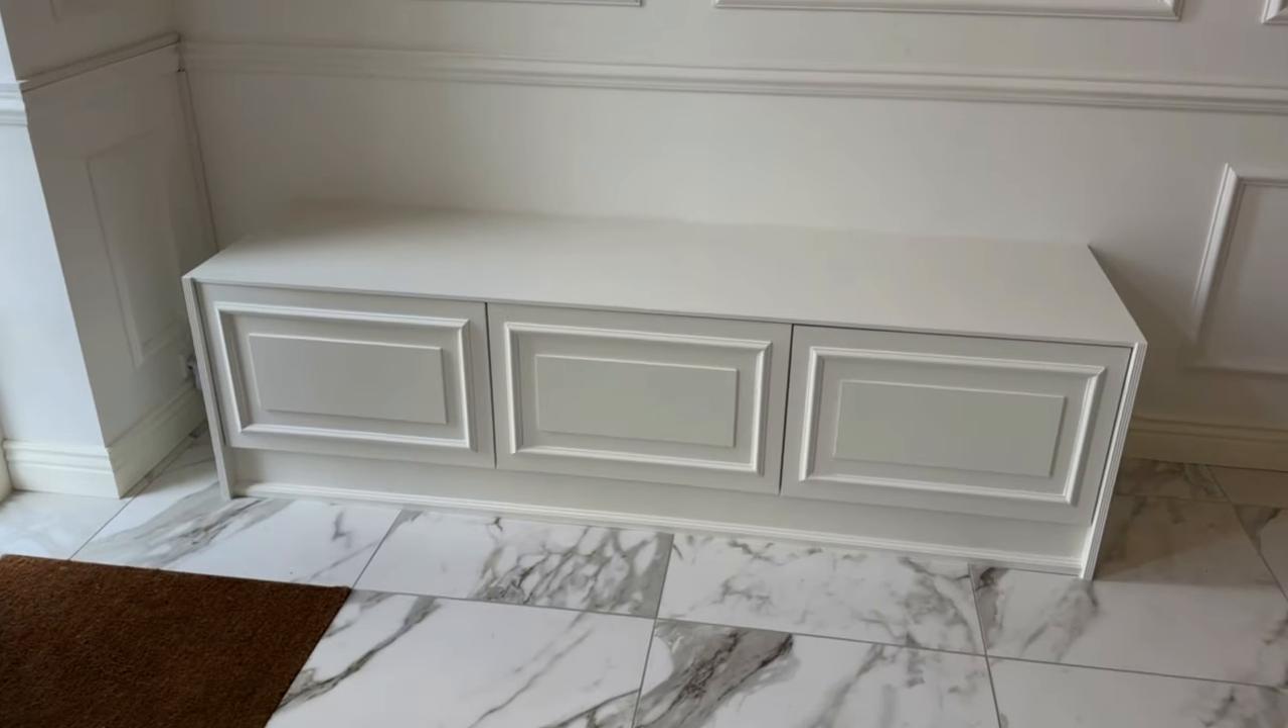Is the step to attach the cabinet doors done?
Yes.